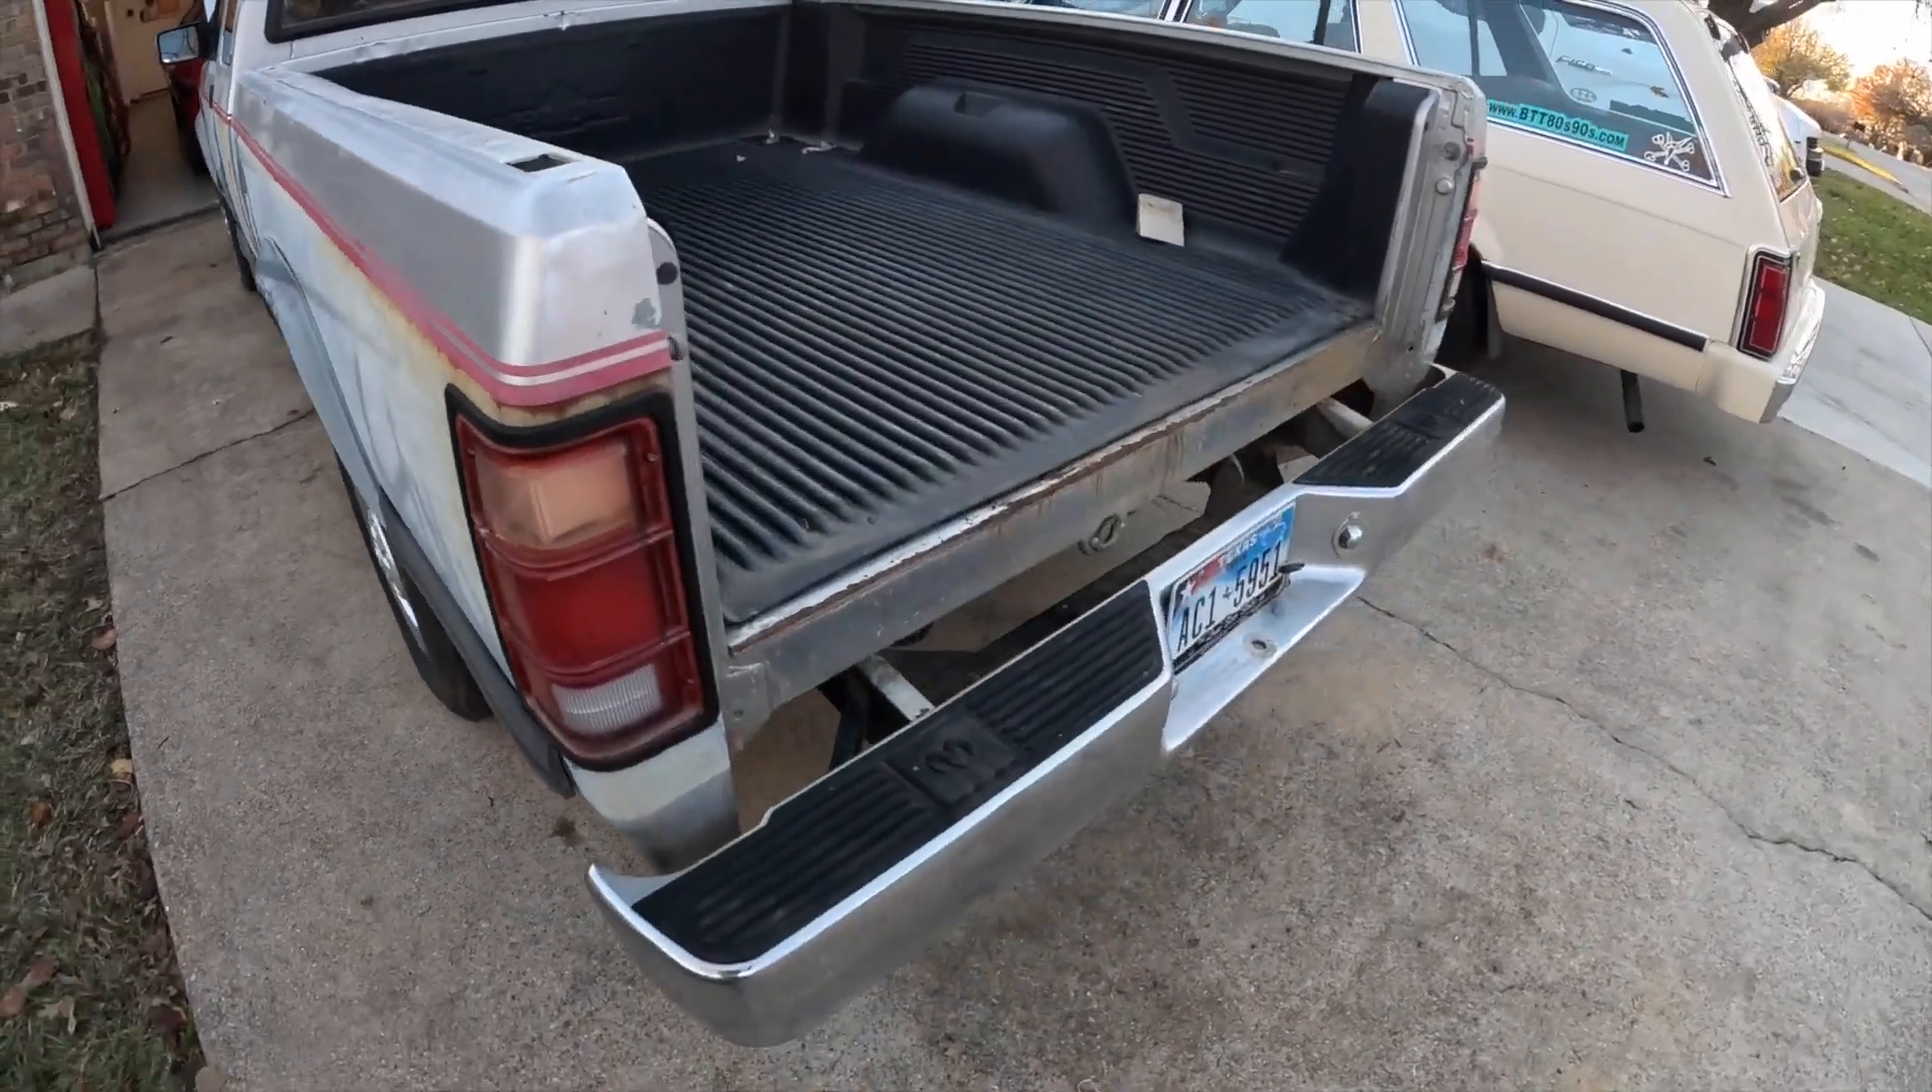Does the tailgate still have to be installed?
Yes.